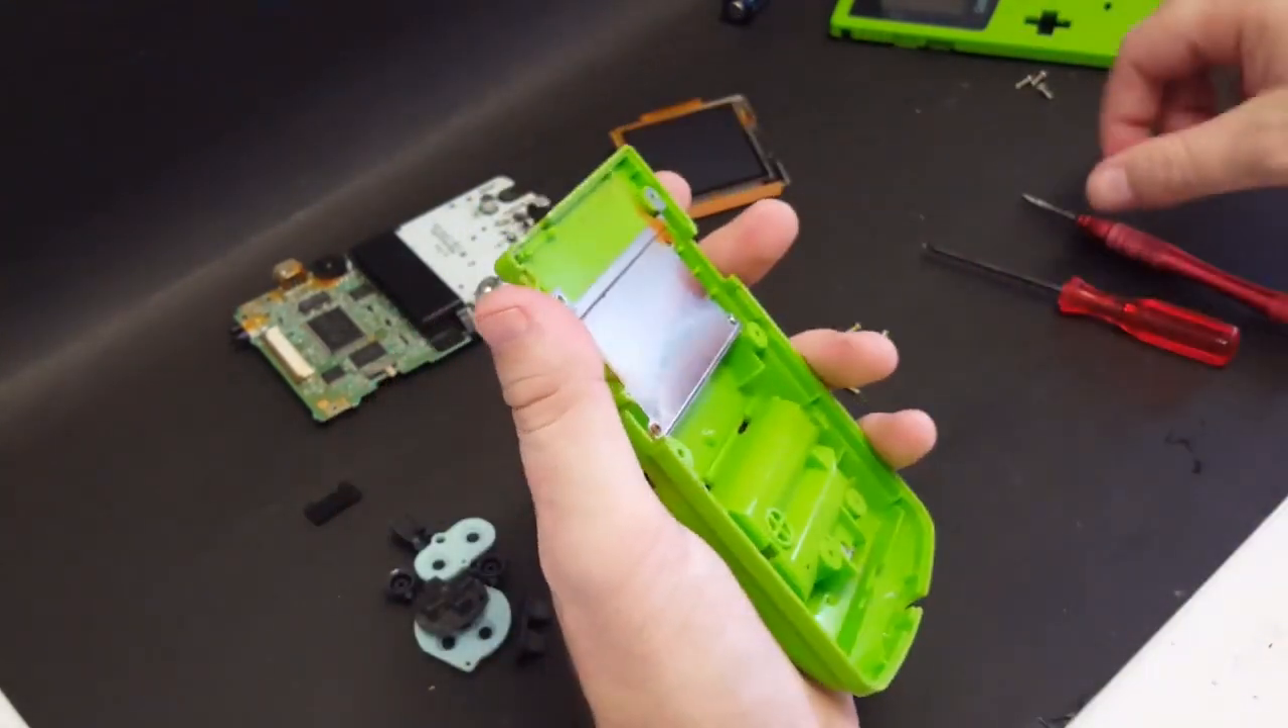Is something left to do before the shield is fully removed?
Yes.